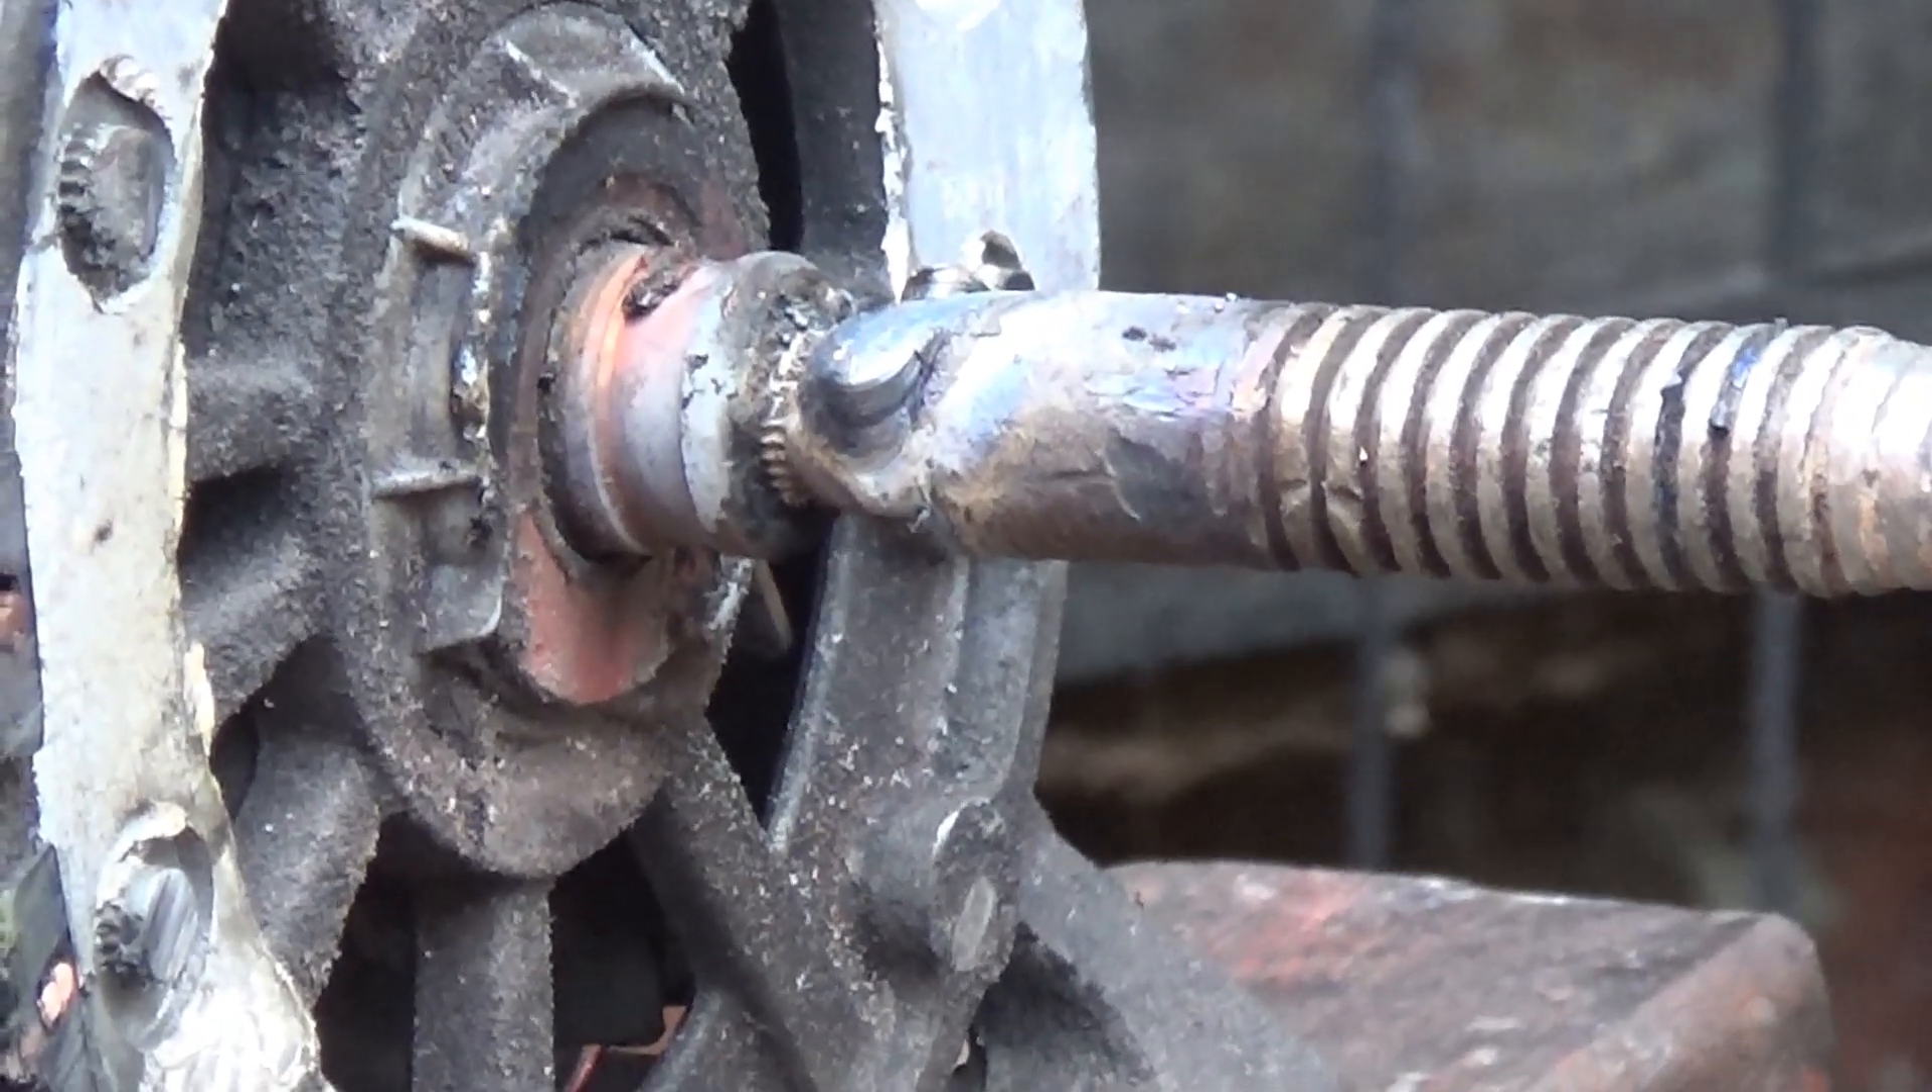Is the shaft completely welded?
Yes.